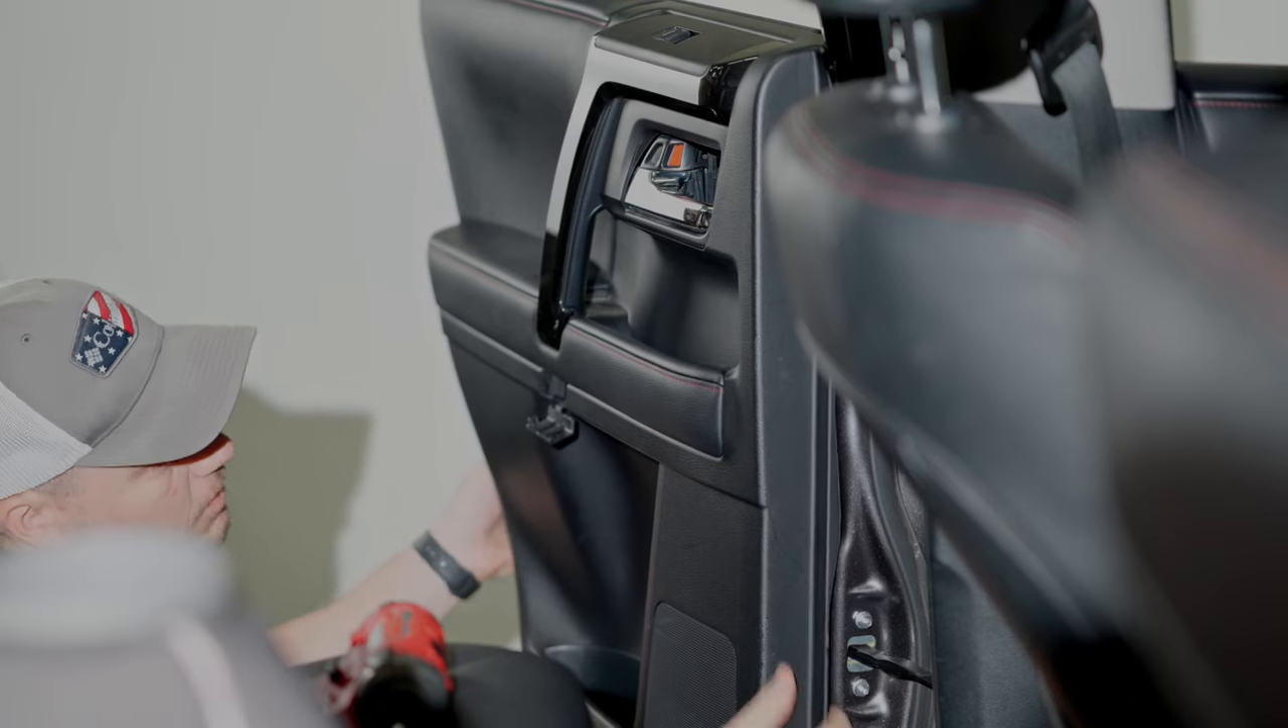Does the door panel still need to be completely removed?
Yes.